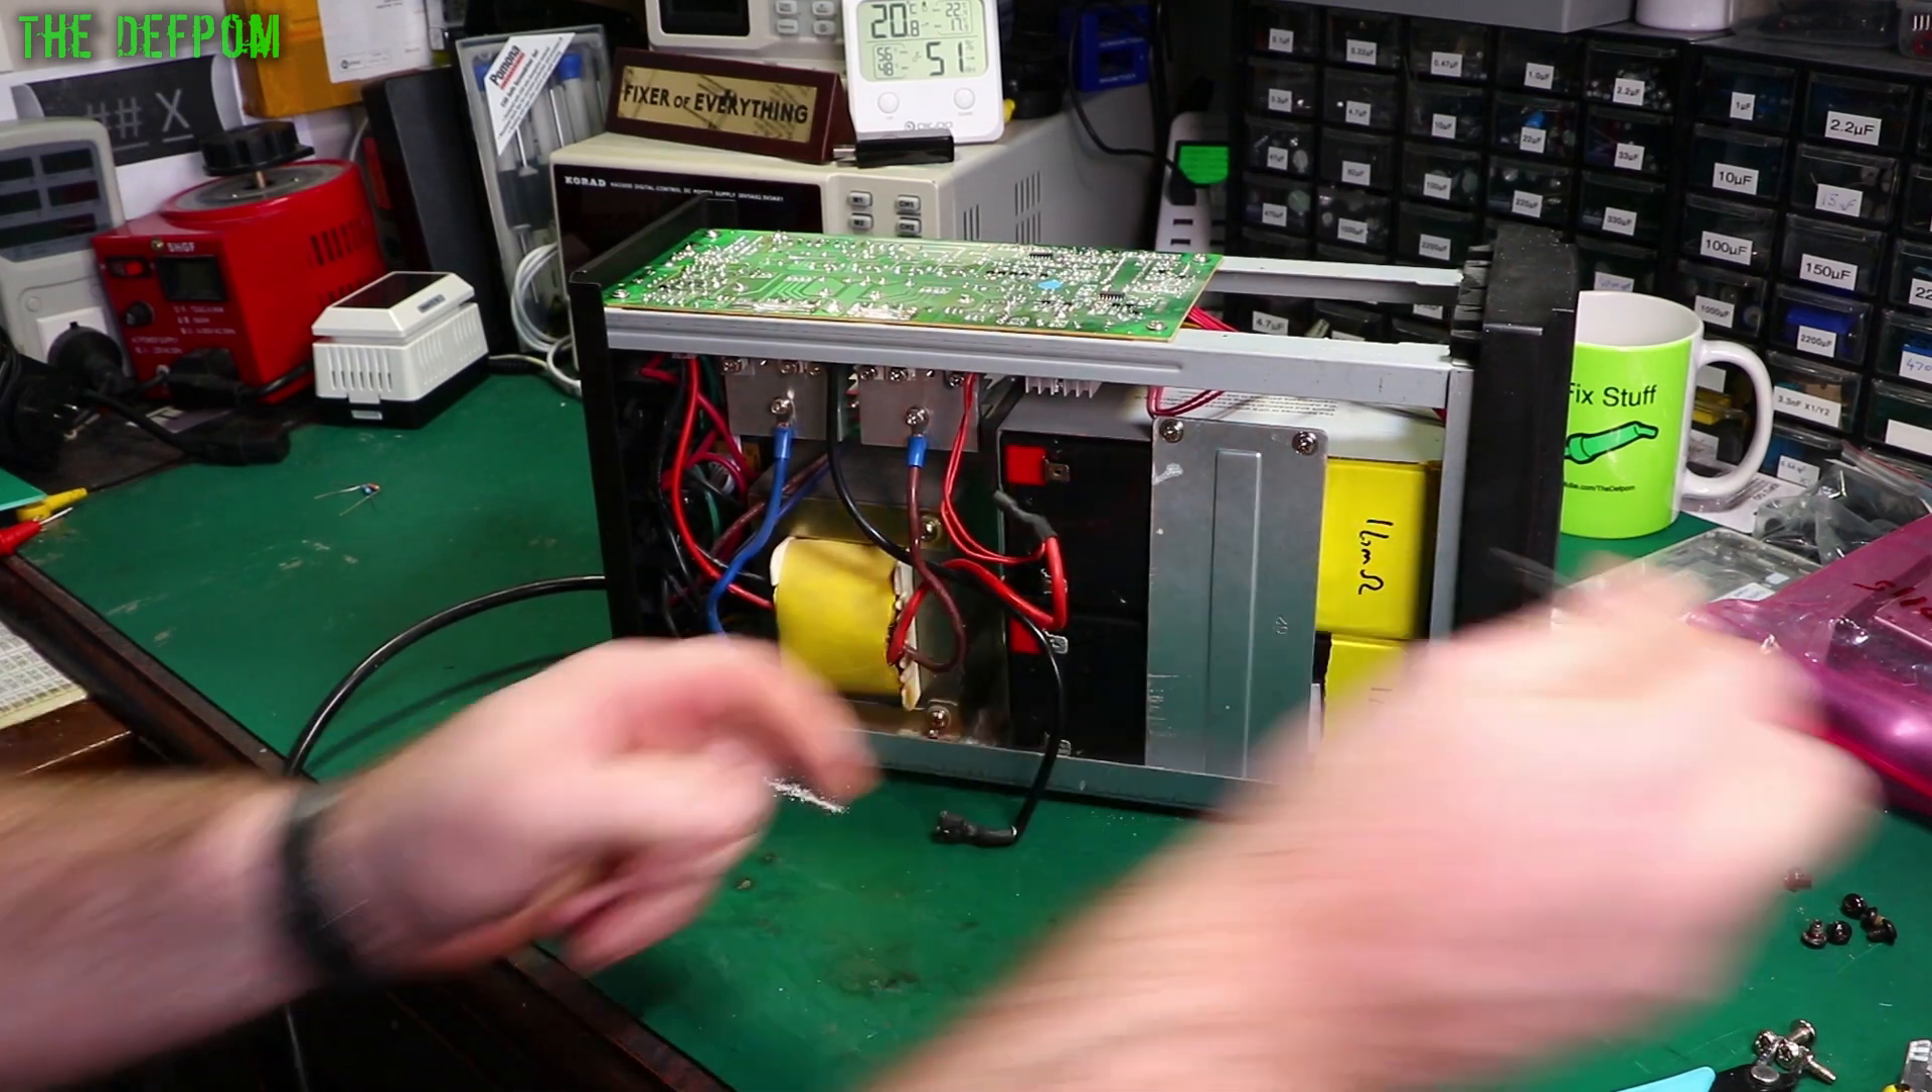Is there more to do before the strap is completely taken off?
Yes.